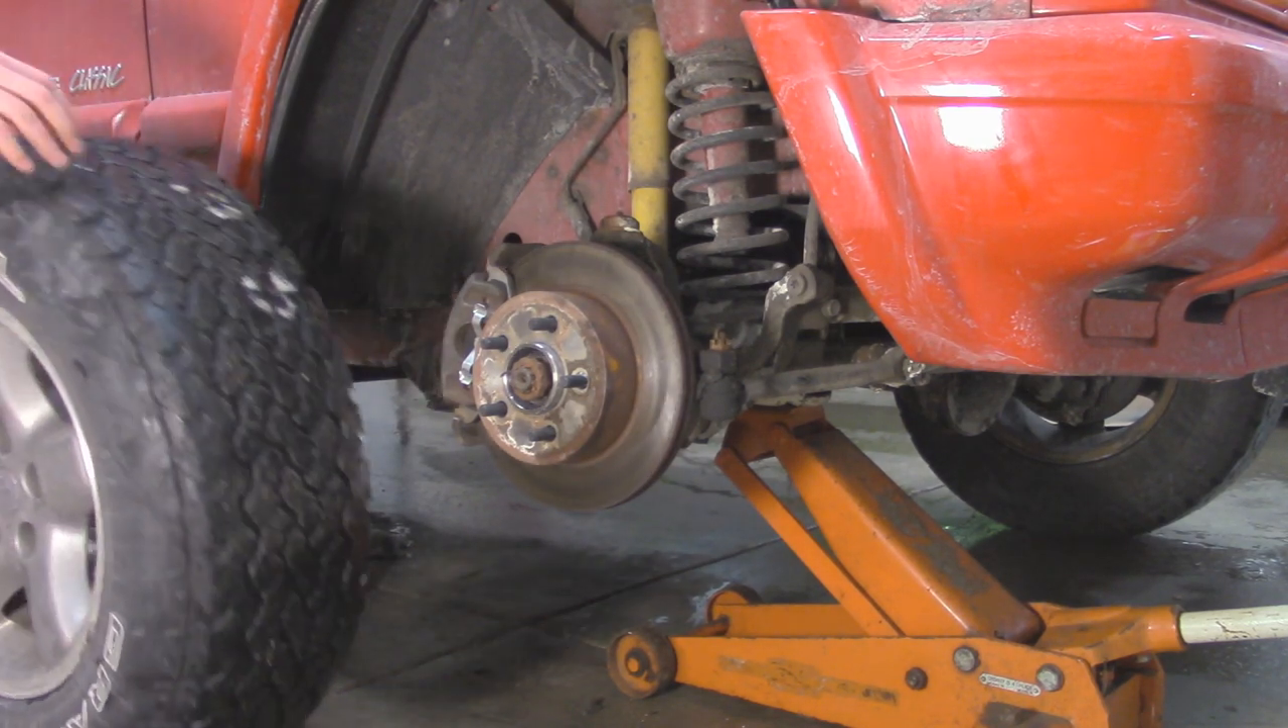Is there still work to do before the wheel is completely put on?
Yes.